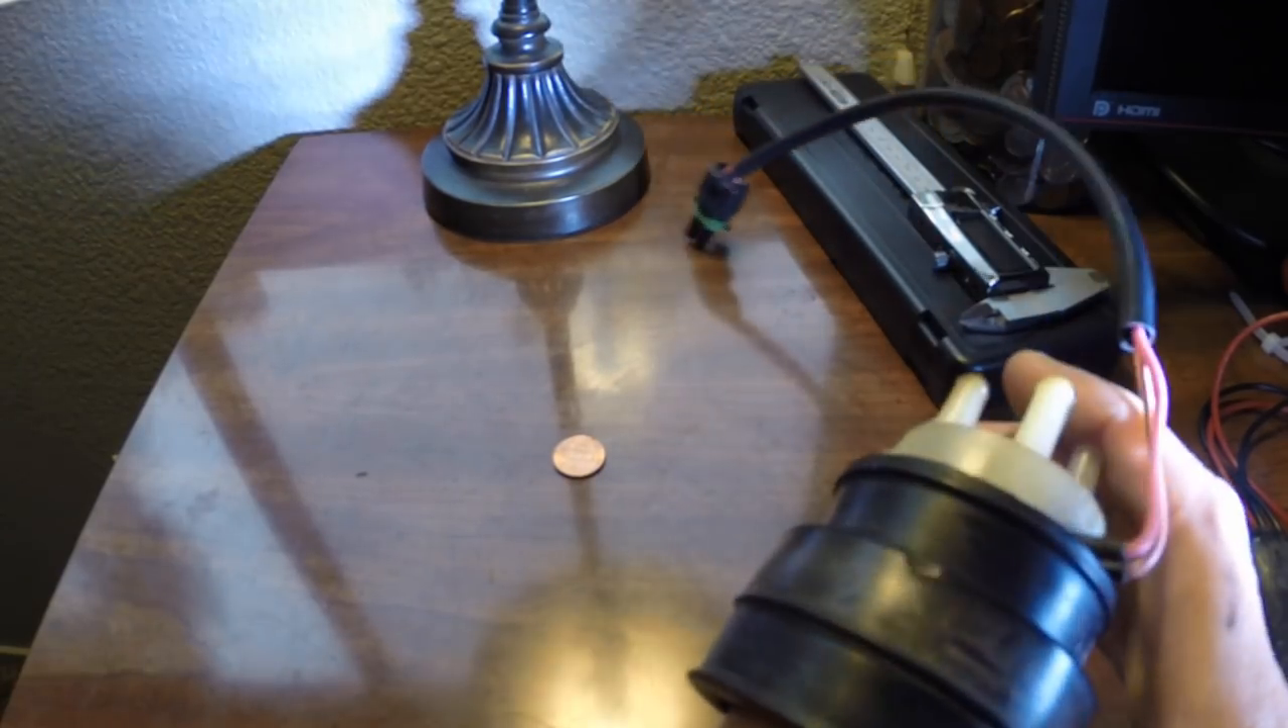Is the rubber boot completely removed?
No.